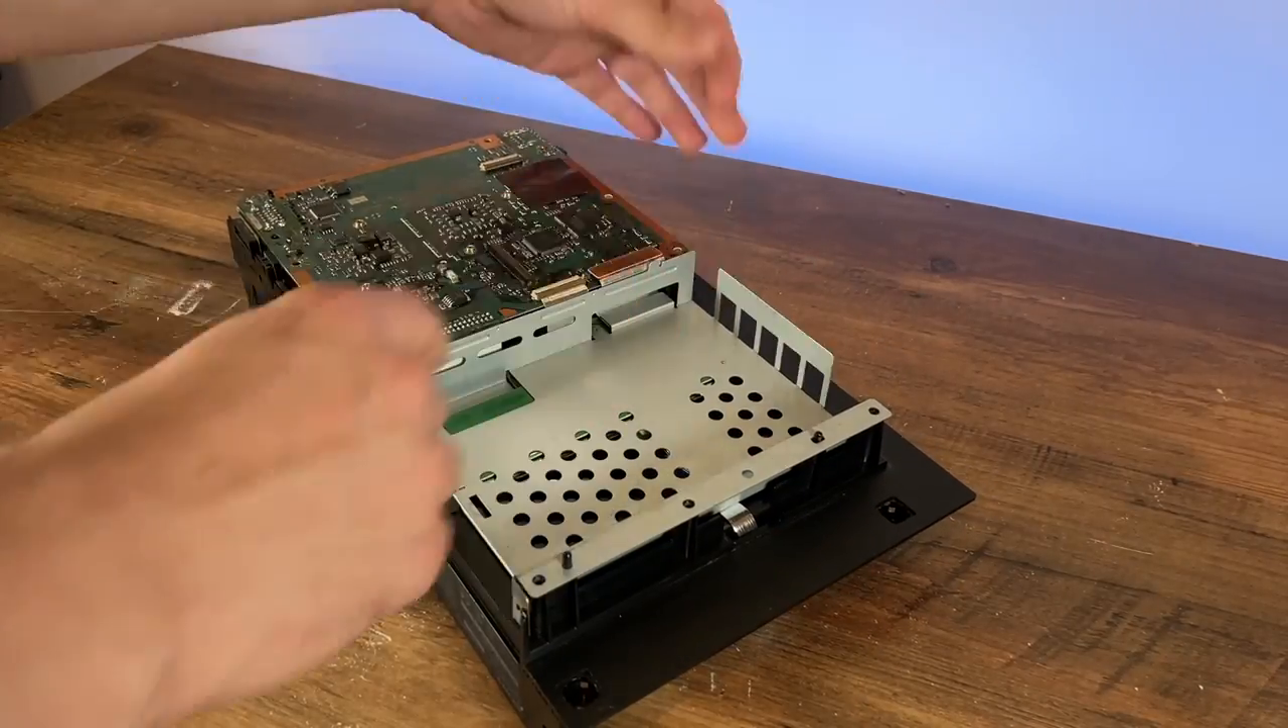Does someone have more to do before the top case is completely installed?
Yes.